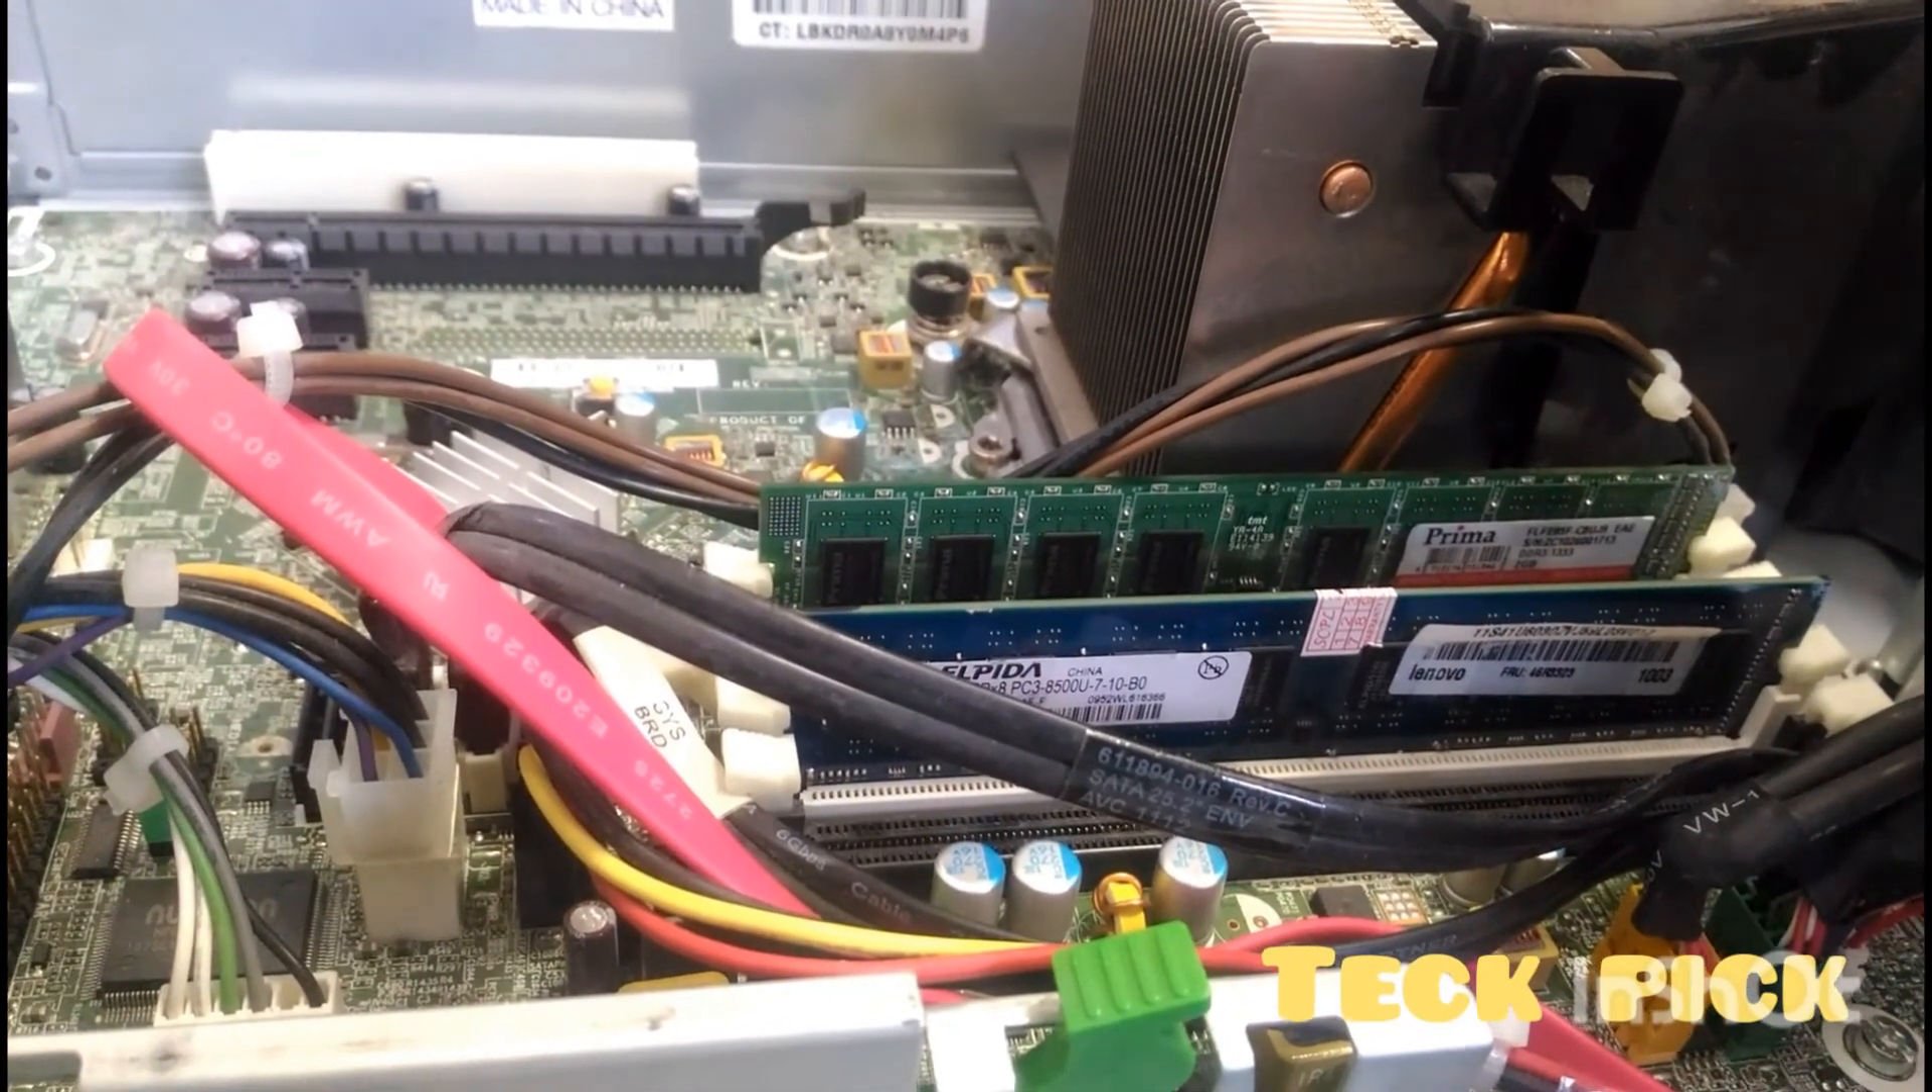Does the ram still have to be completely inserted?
No.